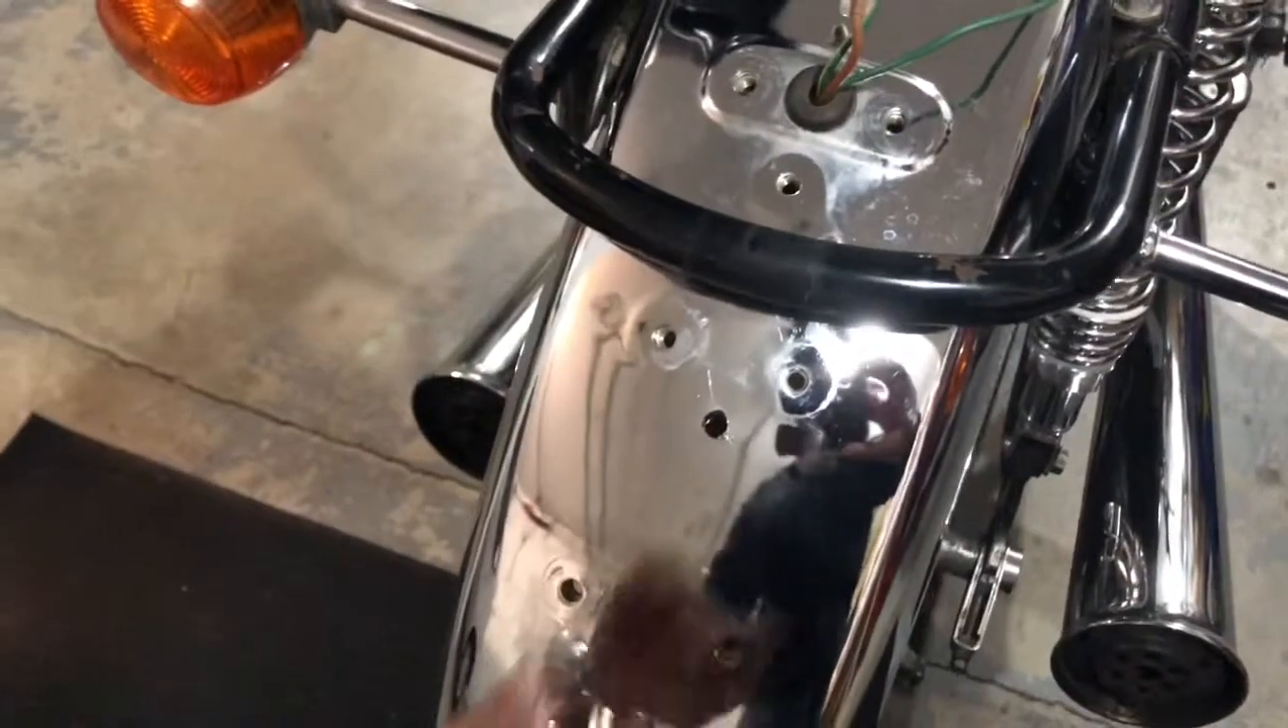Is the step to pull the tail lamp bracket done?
Yes.